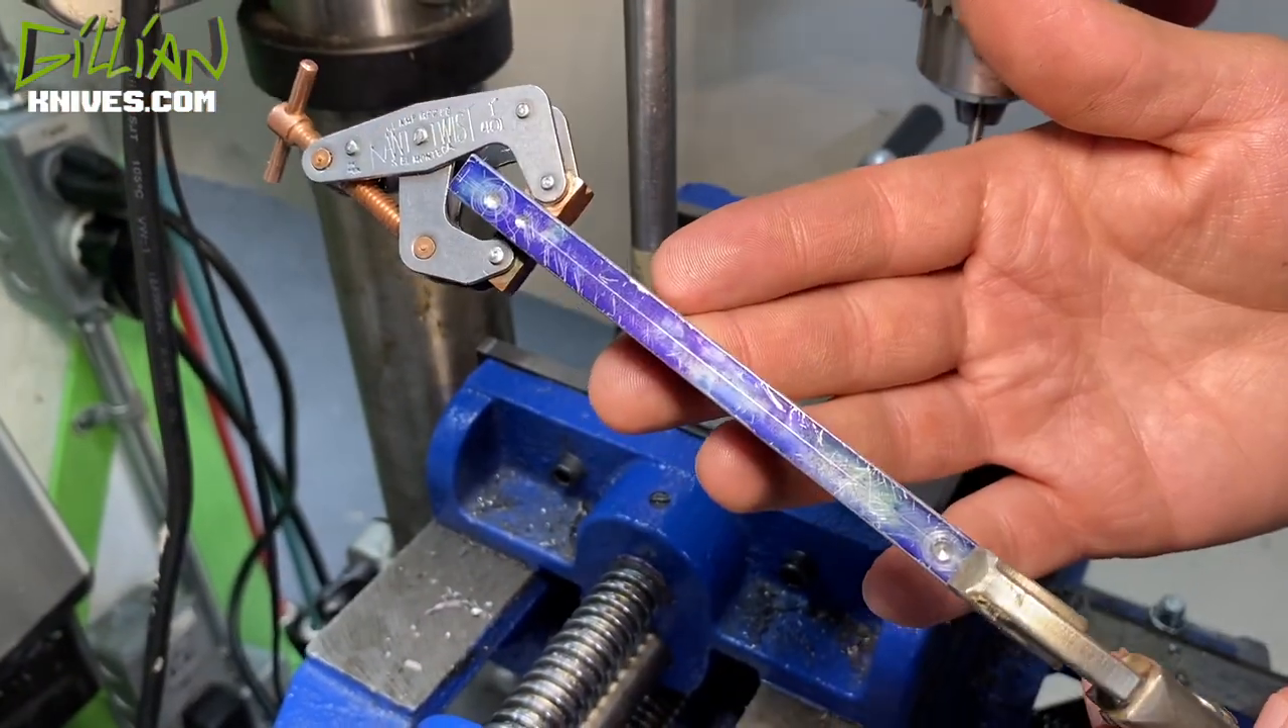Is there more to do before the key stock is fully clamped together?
No.